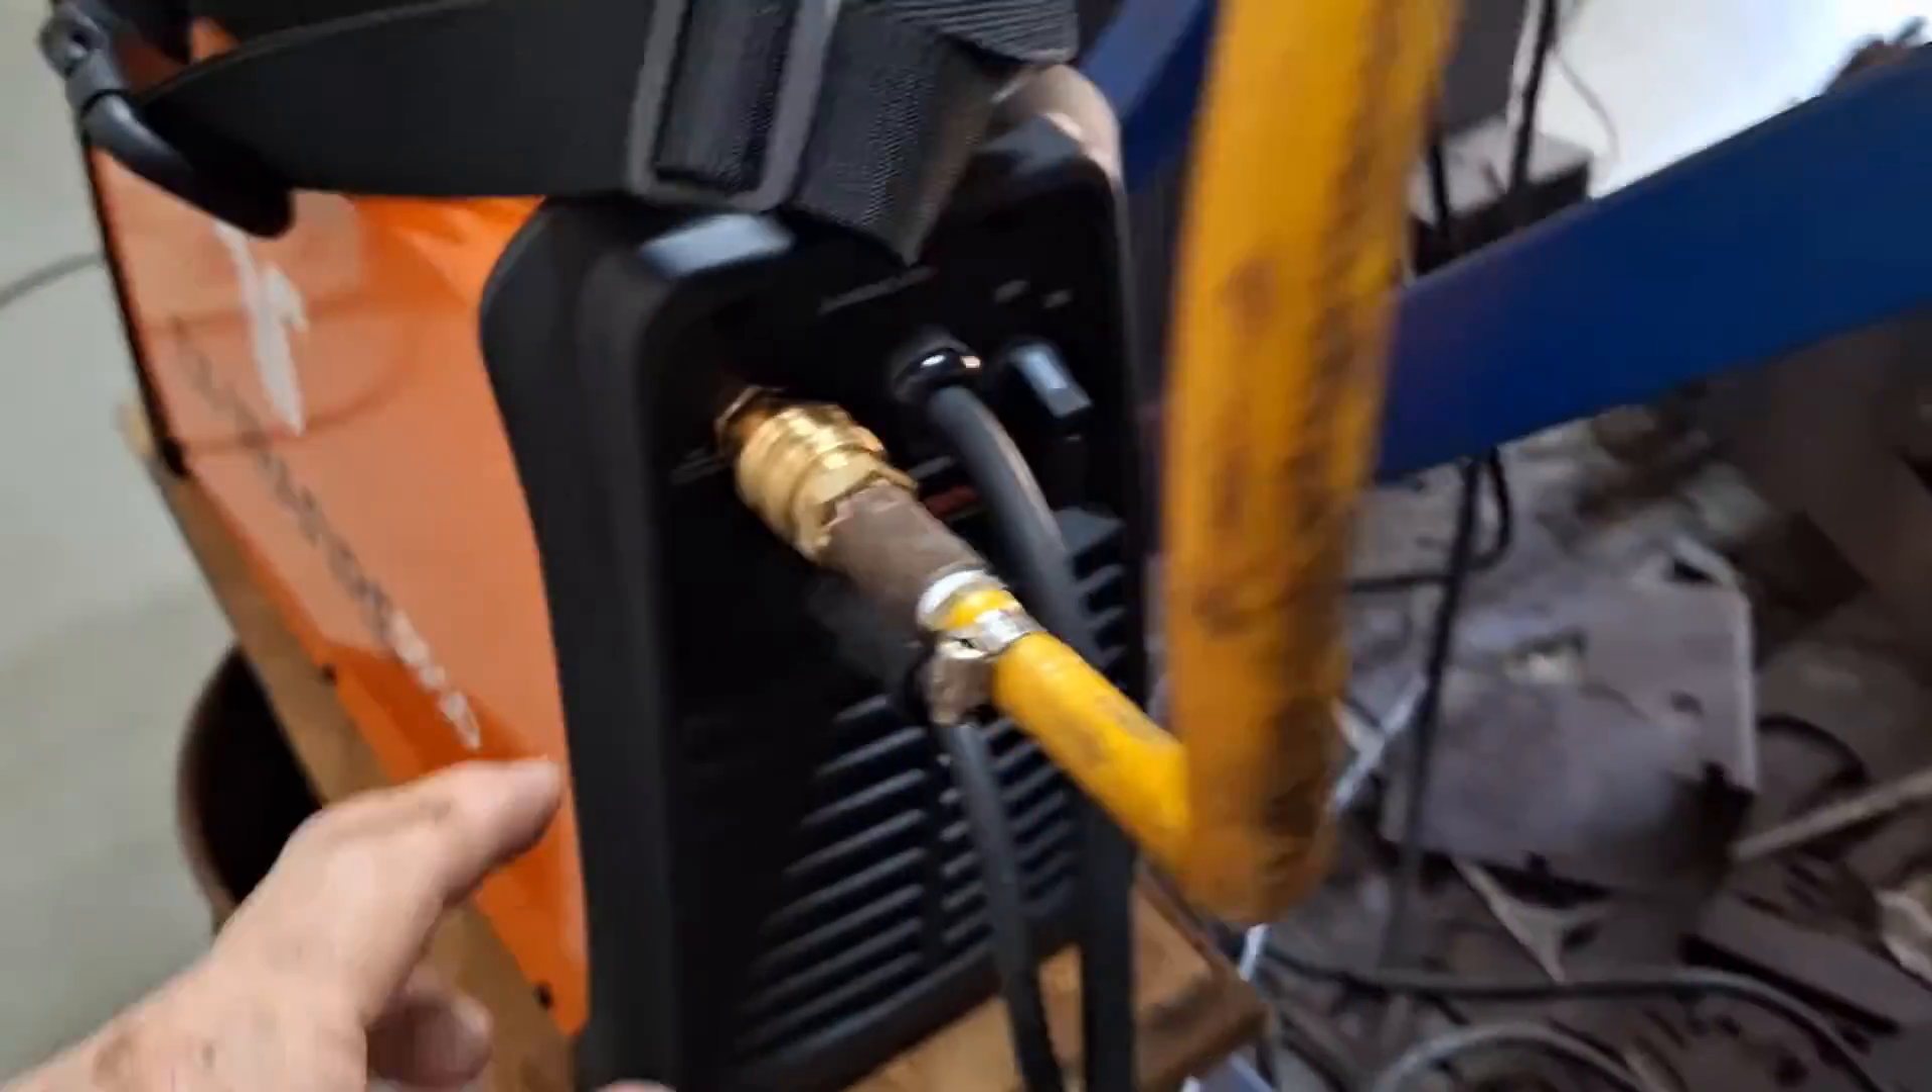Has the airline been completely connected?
Yes.